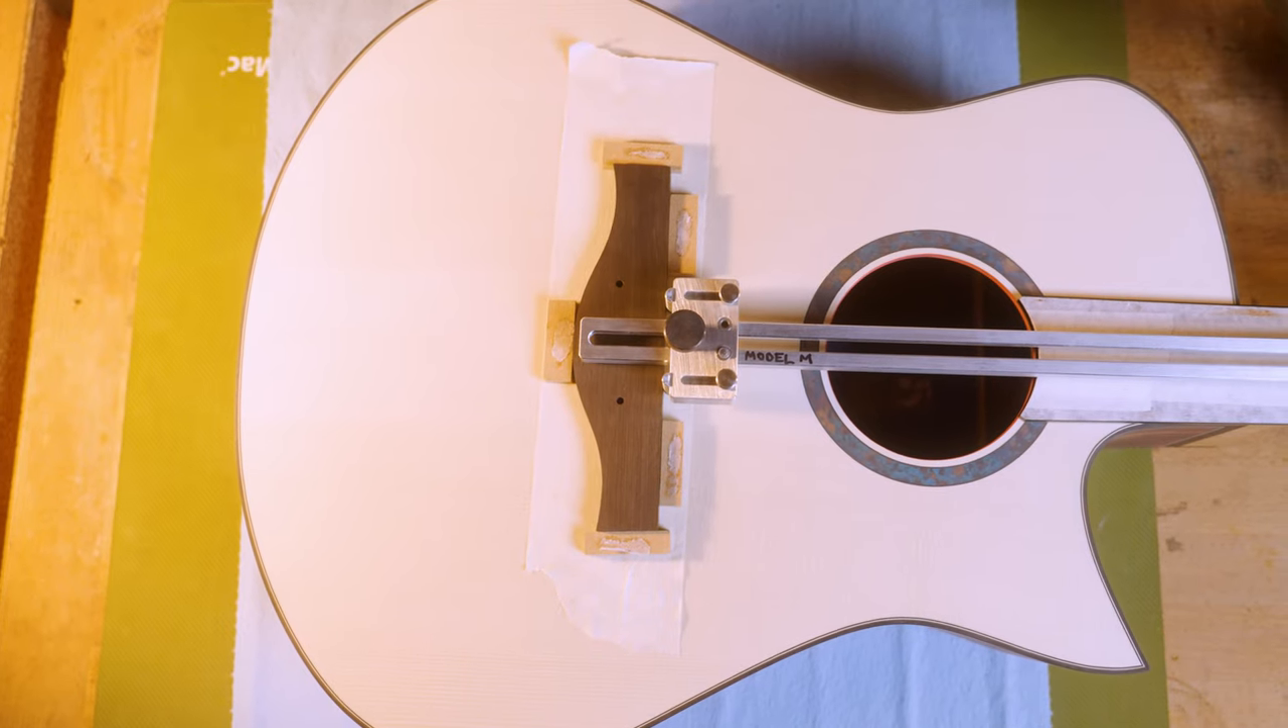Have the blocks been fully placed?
Yes.